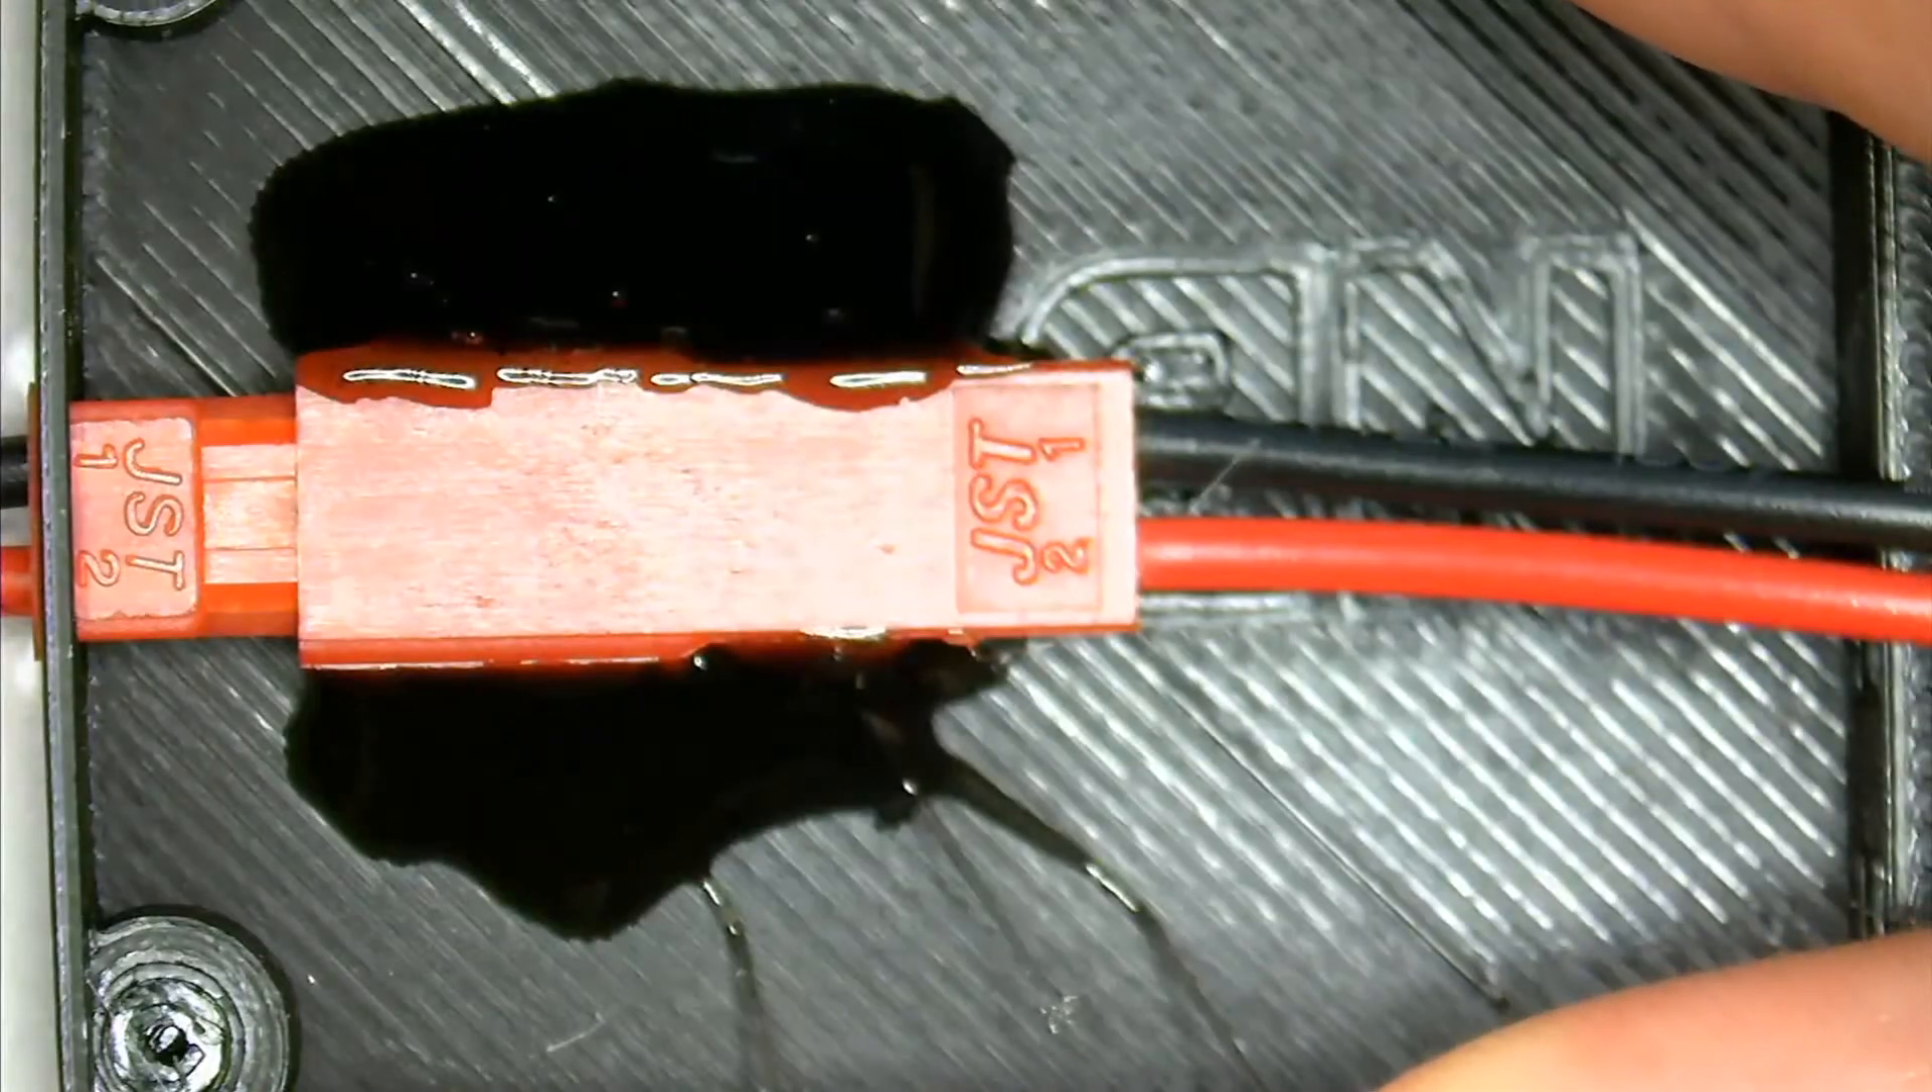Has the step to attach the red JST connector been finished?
Yes.